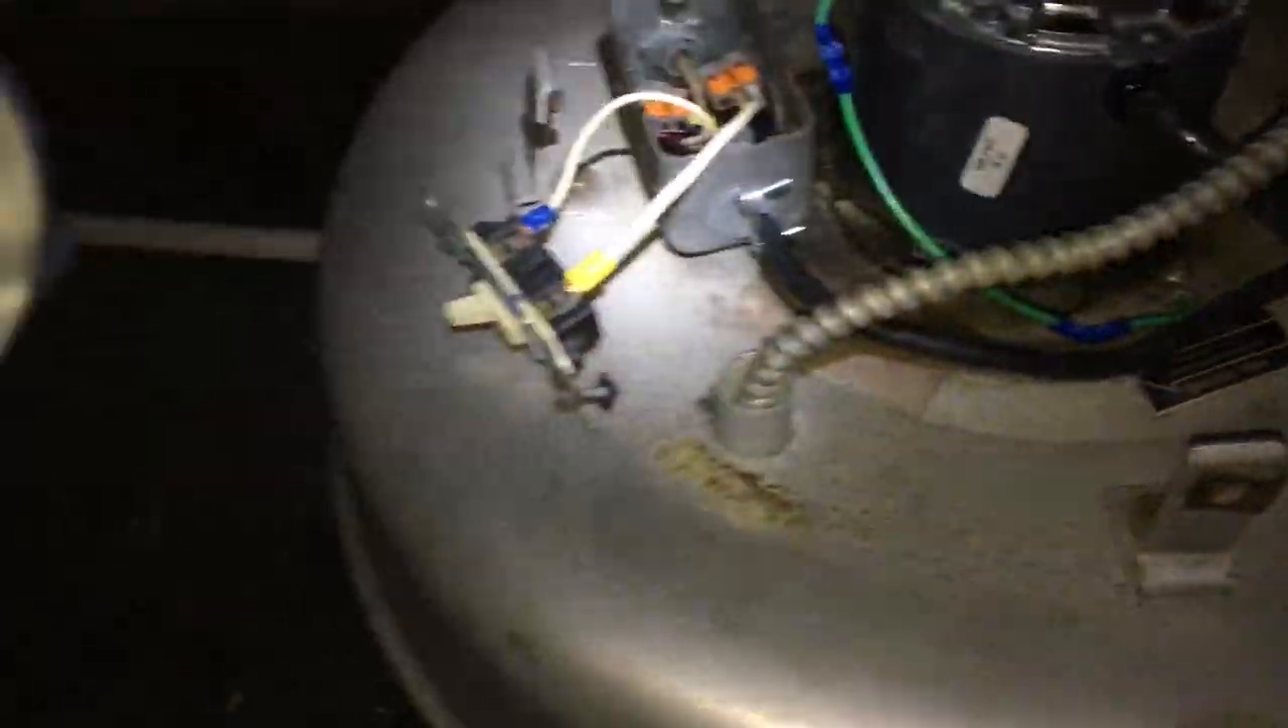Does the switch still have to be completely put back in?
Yes.